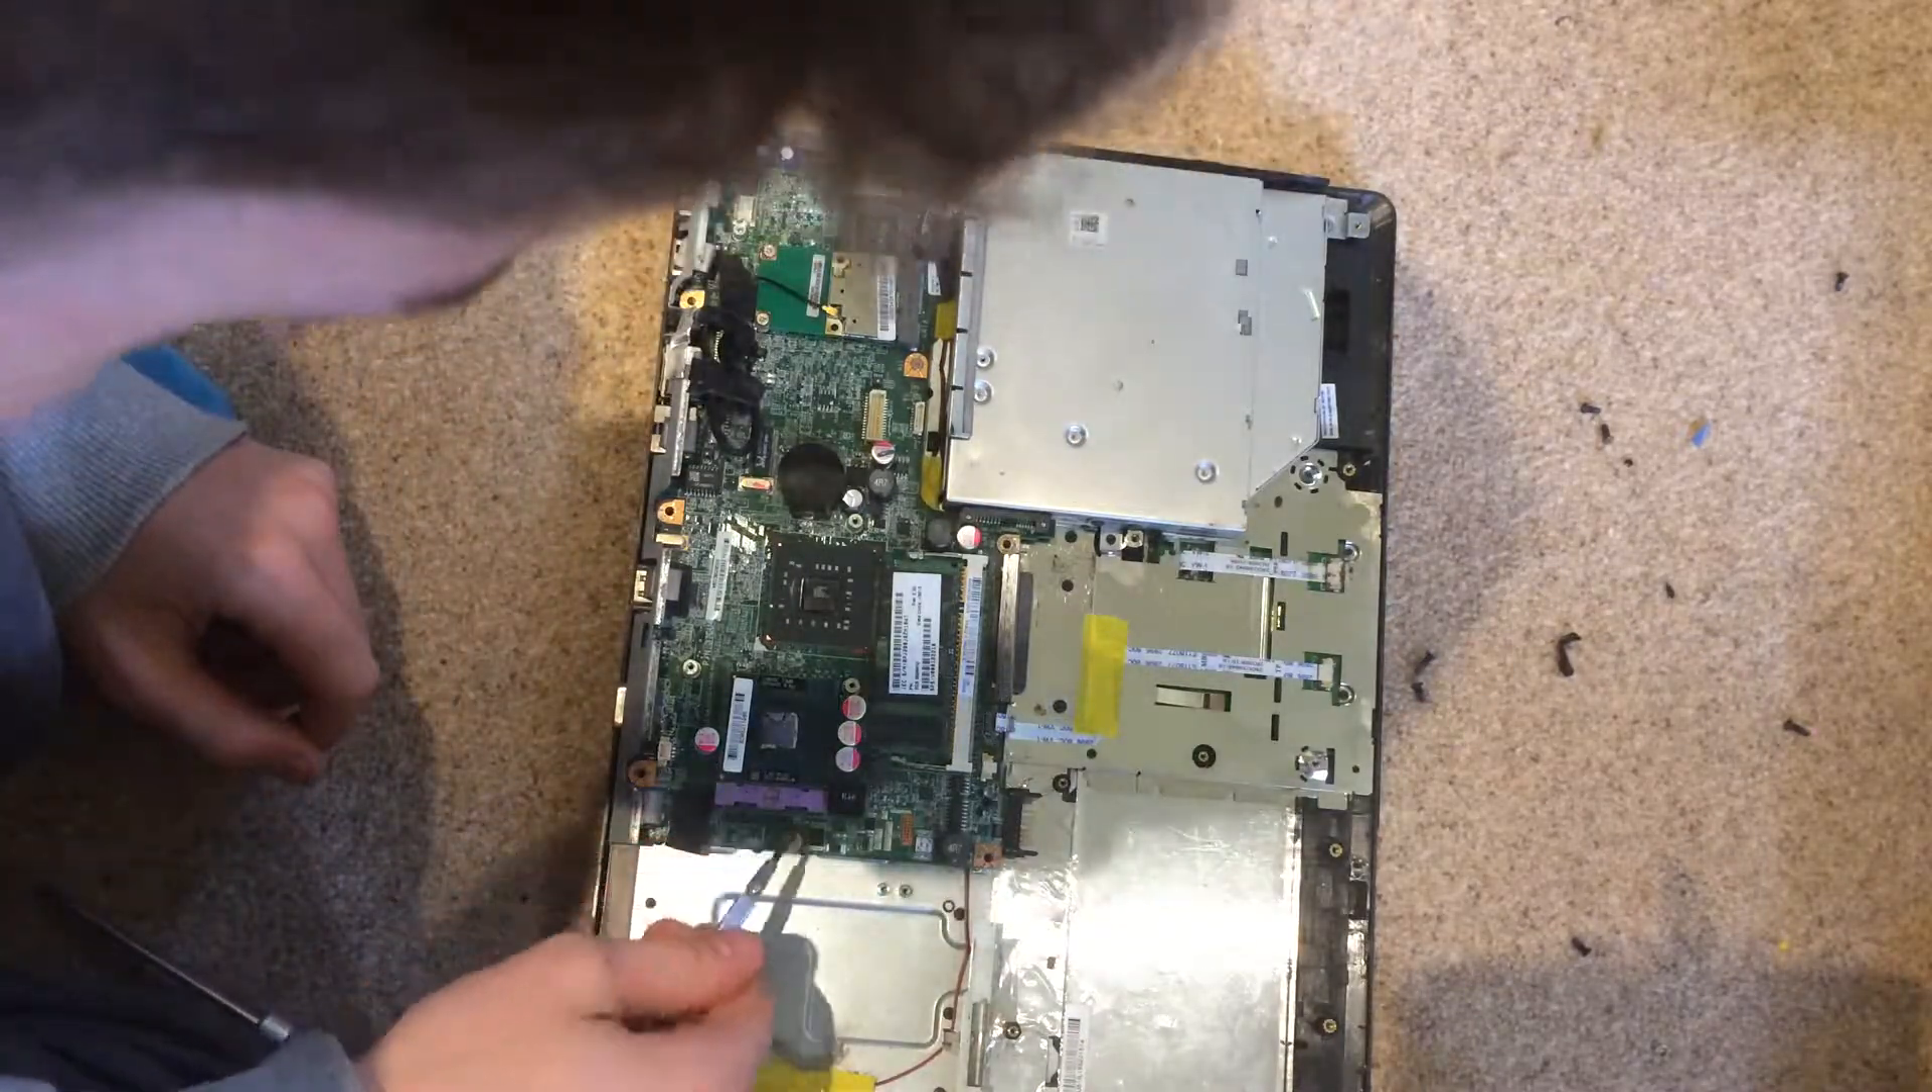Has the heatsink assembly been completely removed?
Yes.